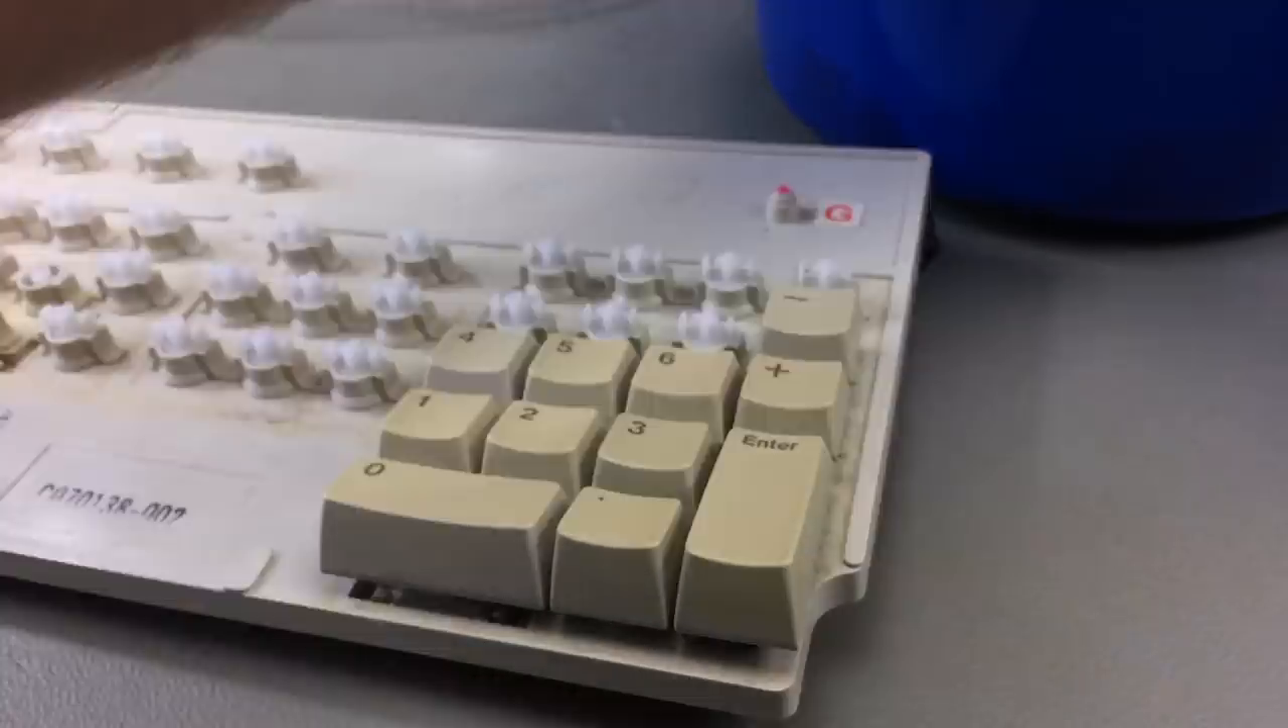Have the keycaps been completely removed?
No.